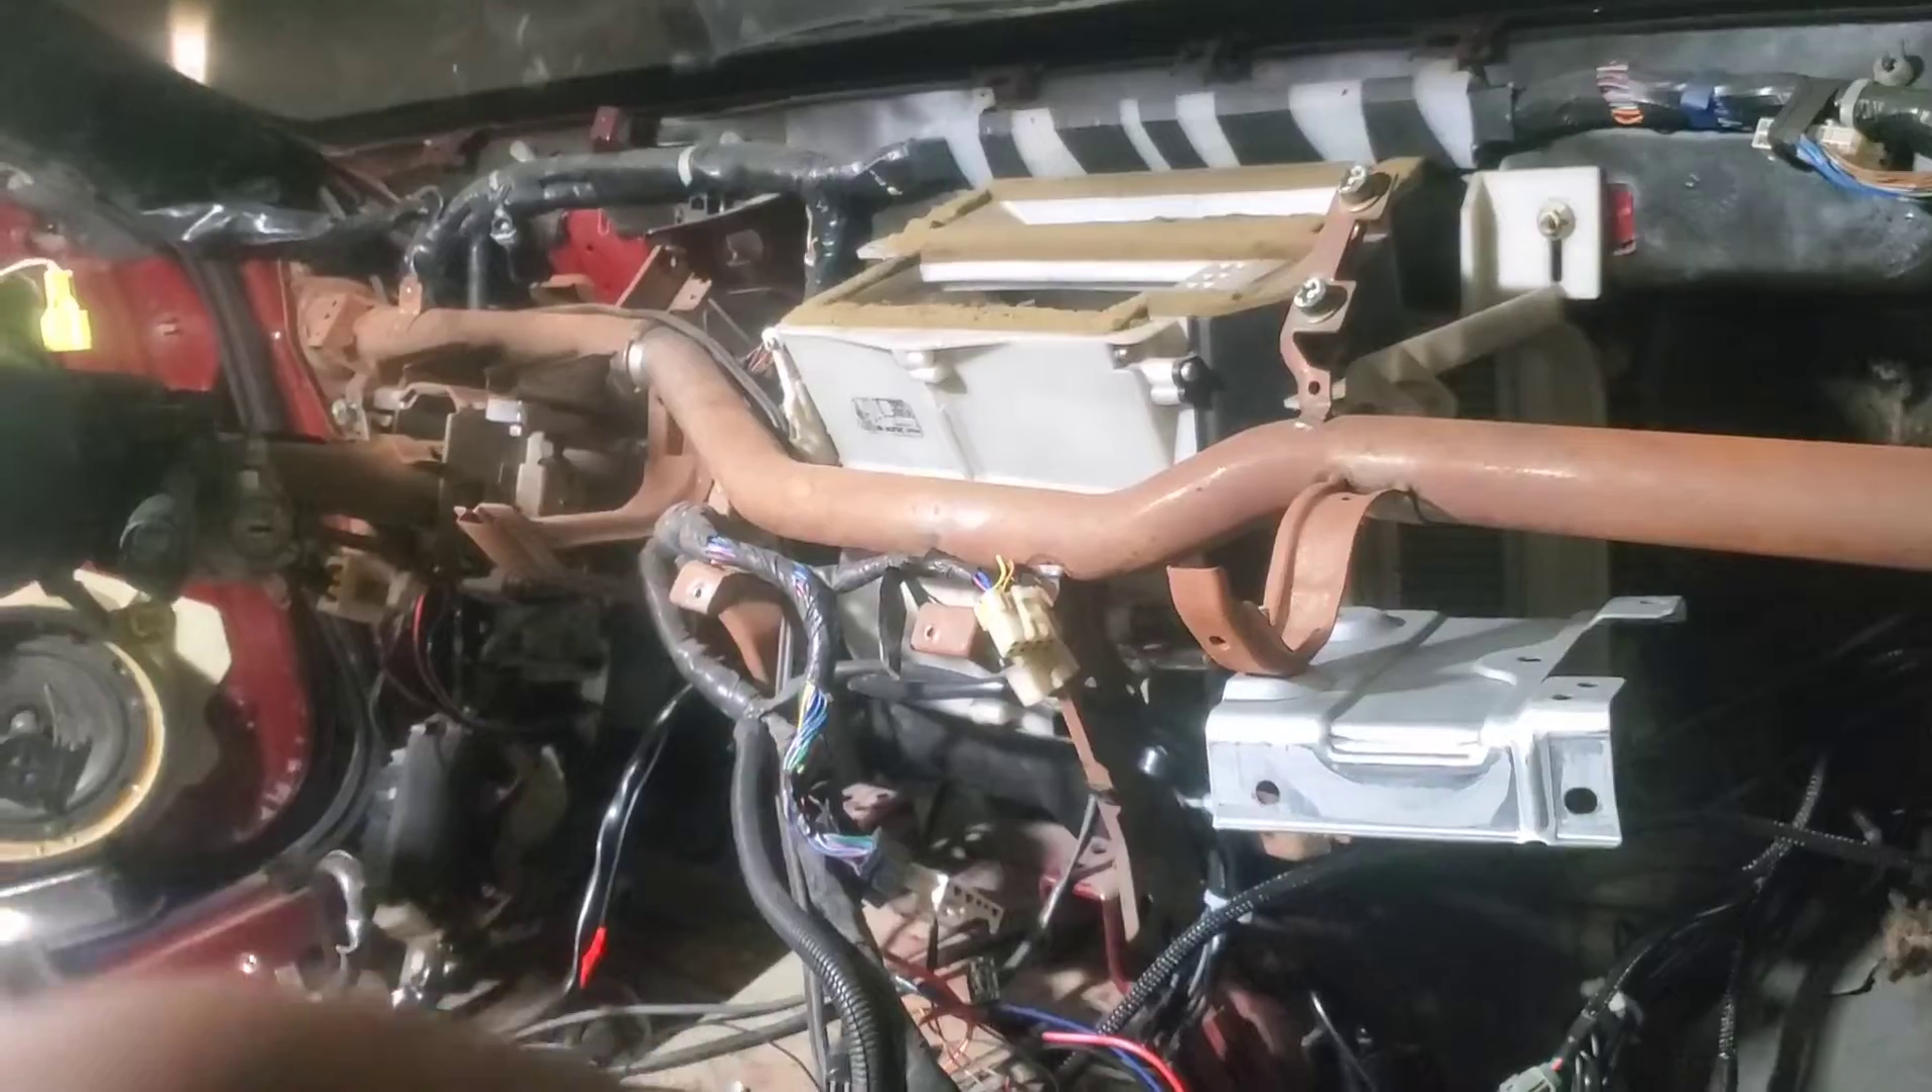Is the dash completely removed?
Yes.